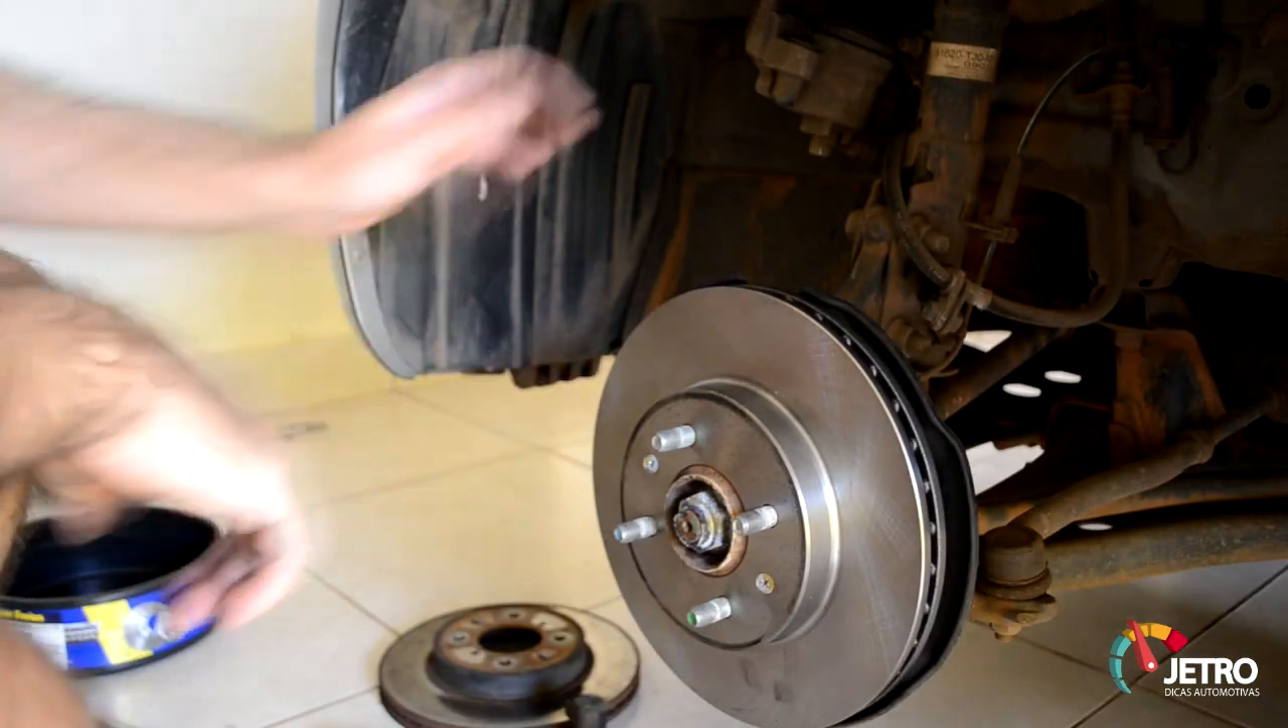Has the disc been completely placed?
Yes.